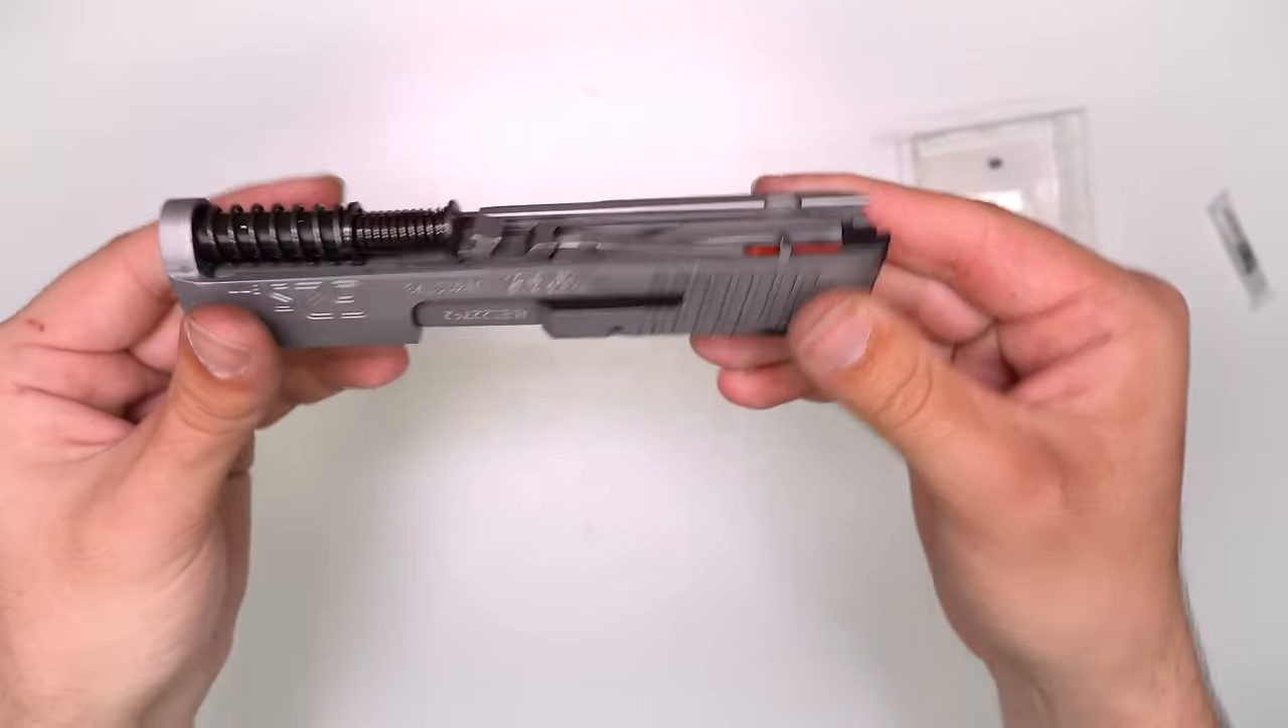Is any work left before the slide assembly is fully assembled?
No.